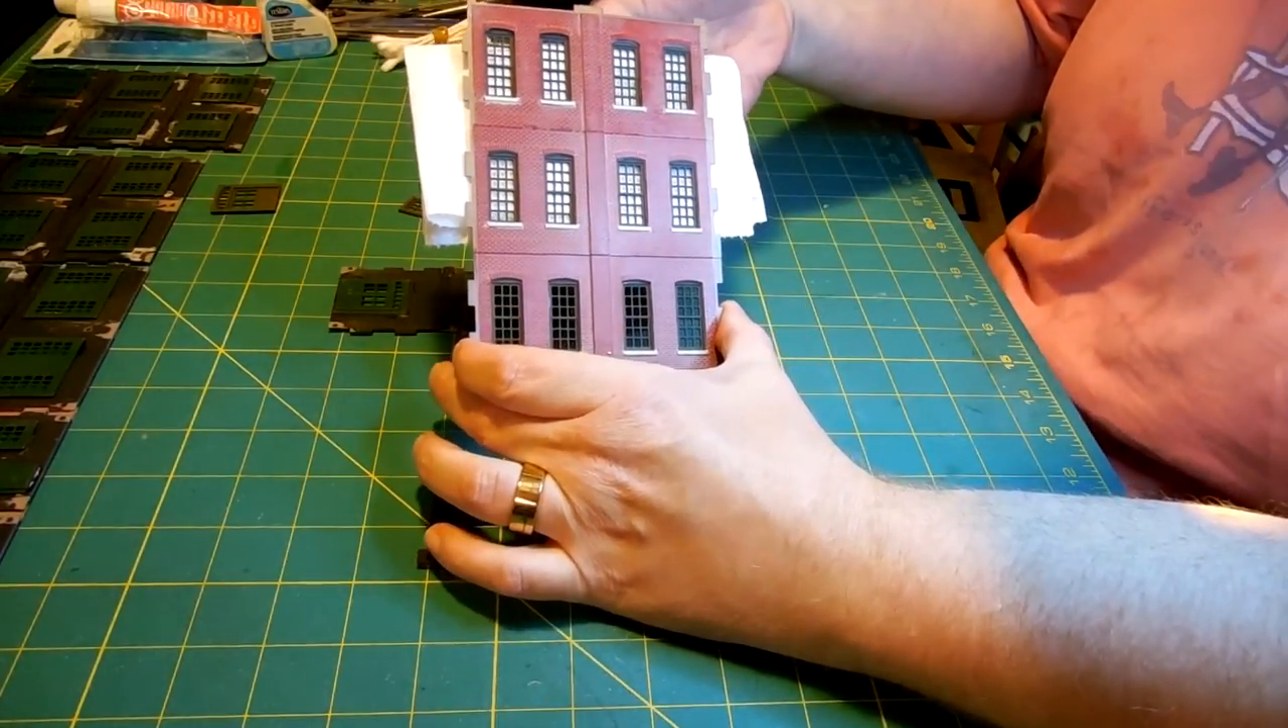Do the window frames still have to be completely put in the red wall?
No.